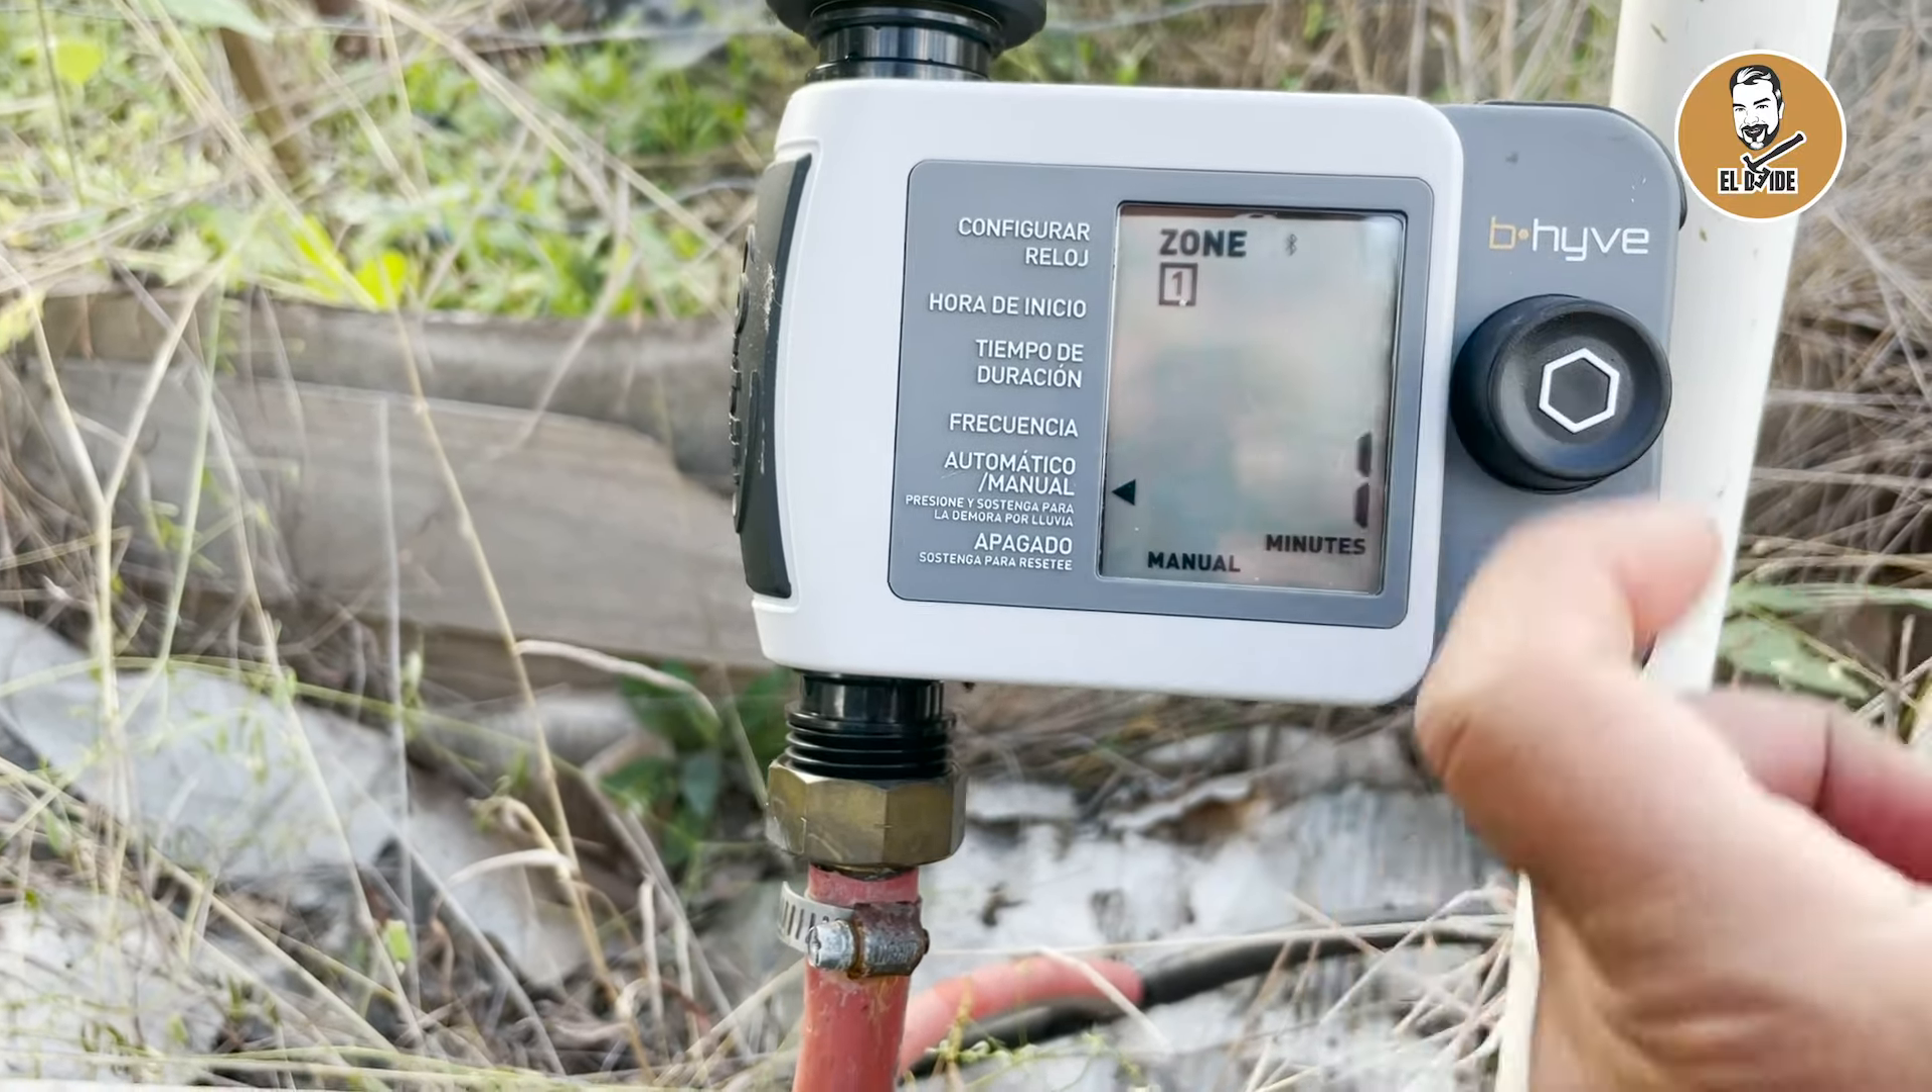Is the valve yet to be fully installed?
No.